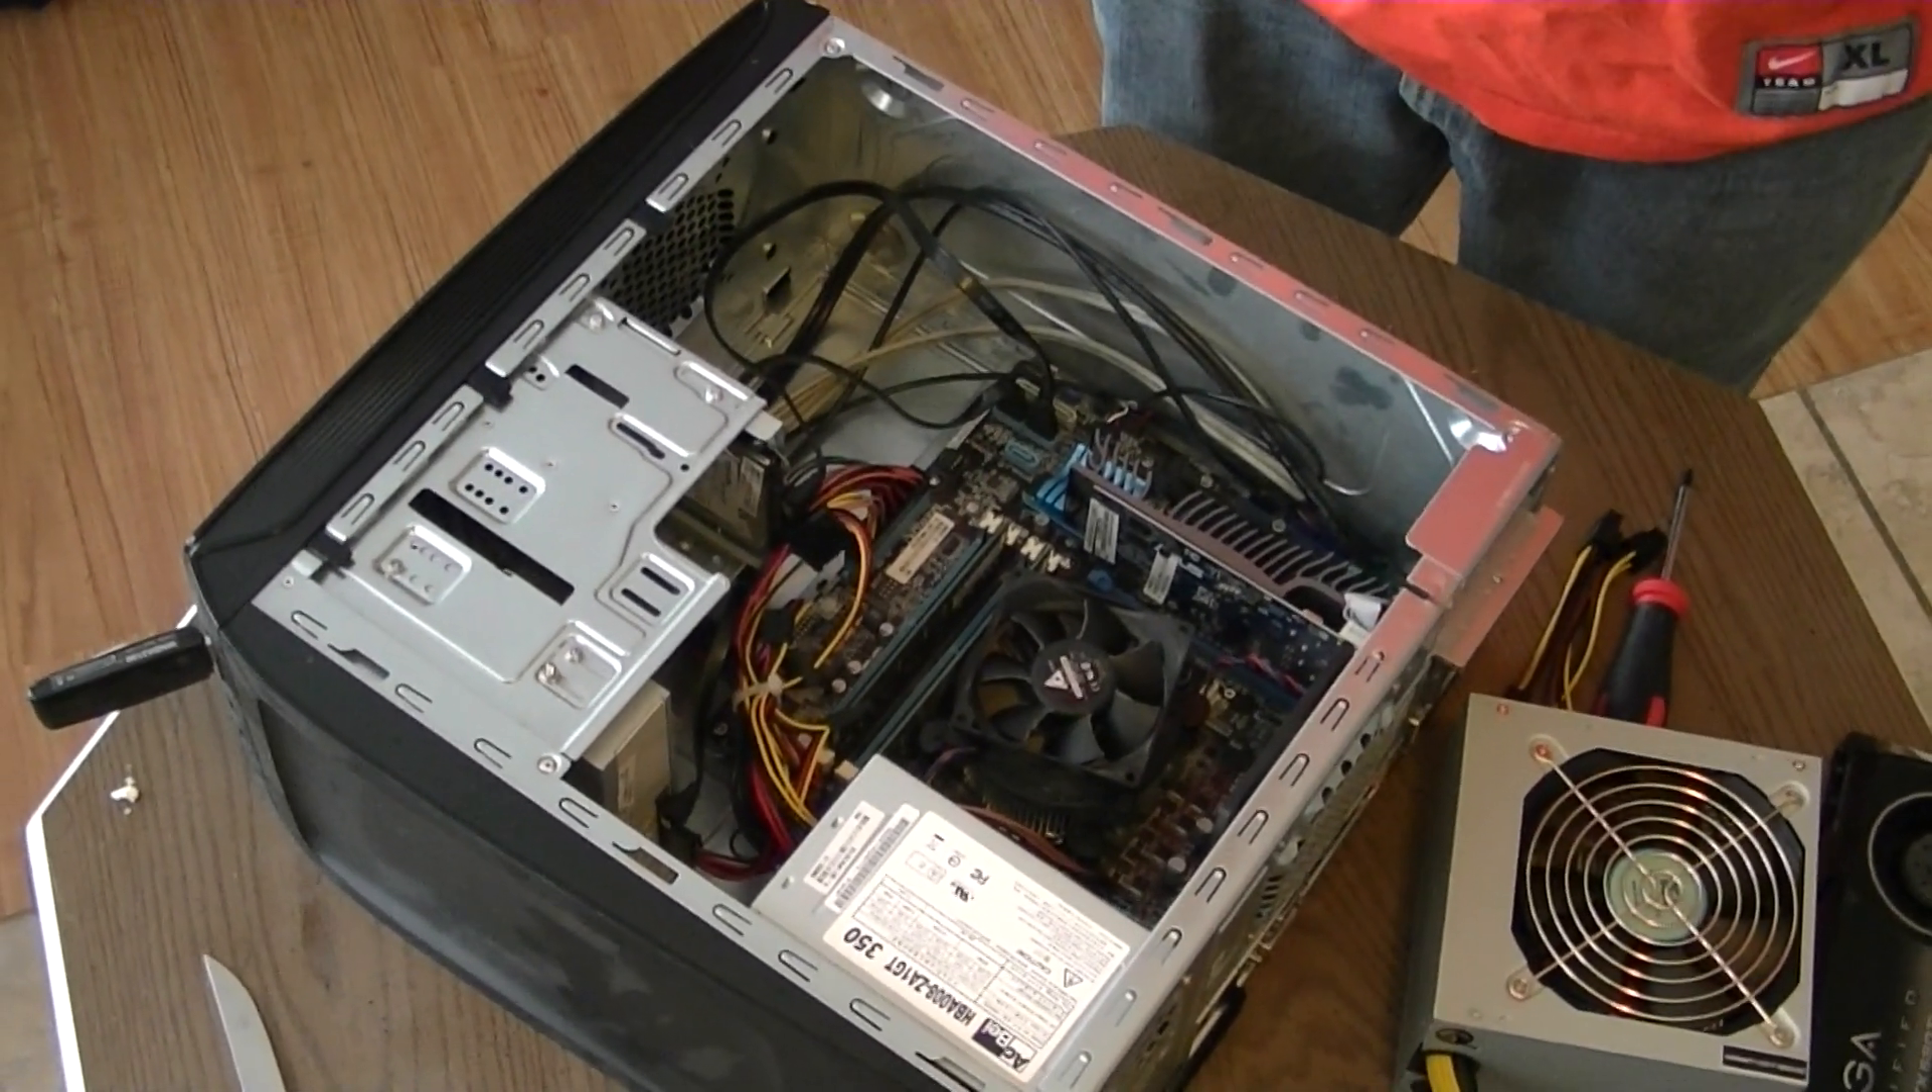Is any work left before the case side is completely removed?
No.